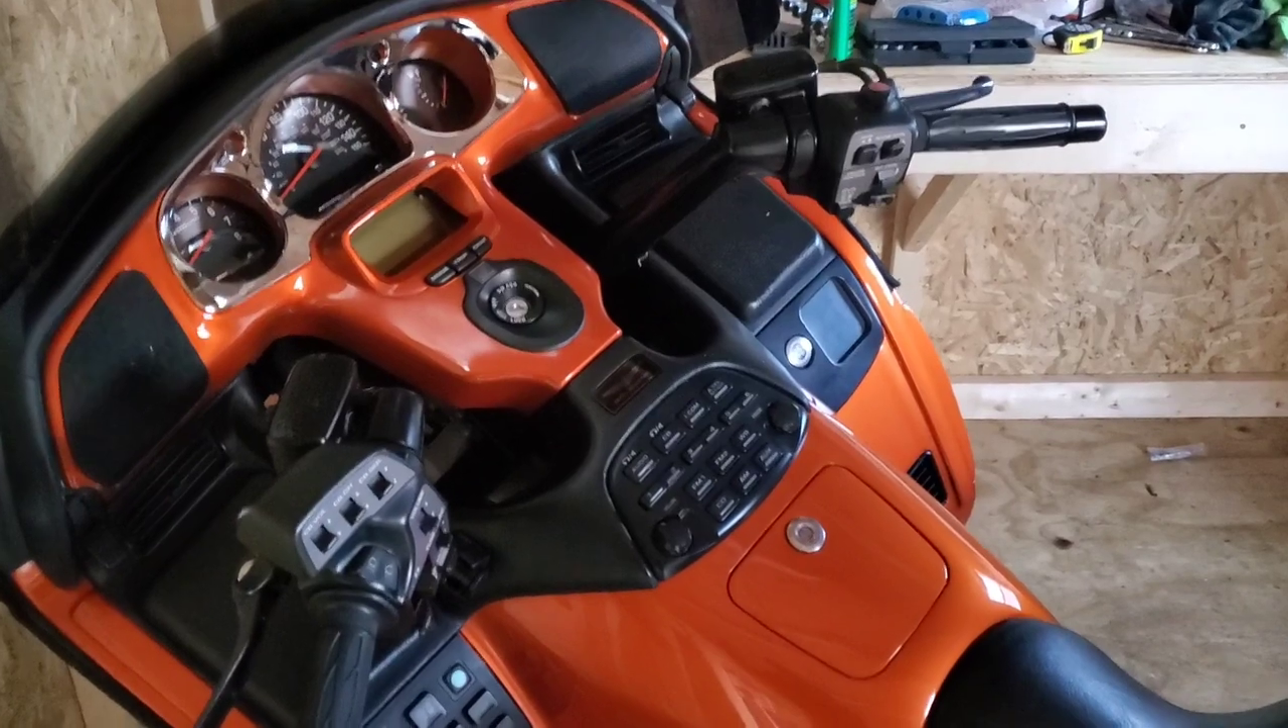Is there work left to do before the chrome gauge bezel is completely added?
No.